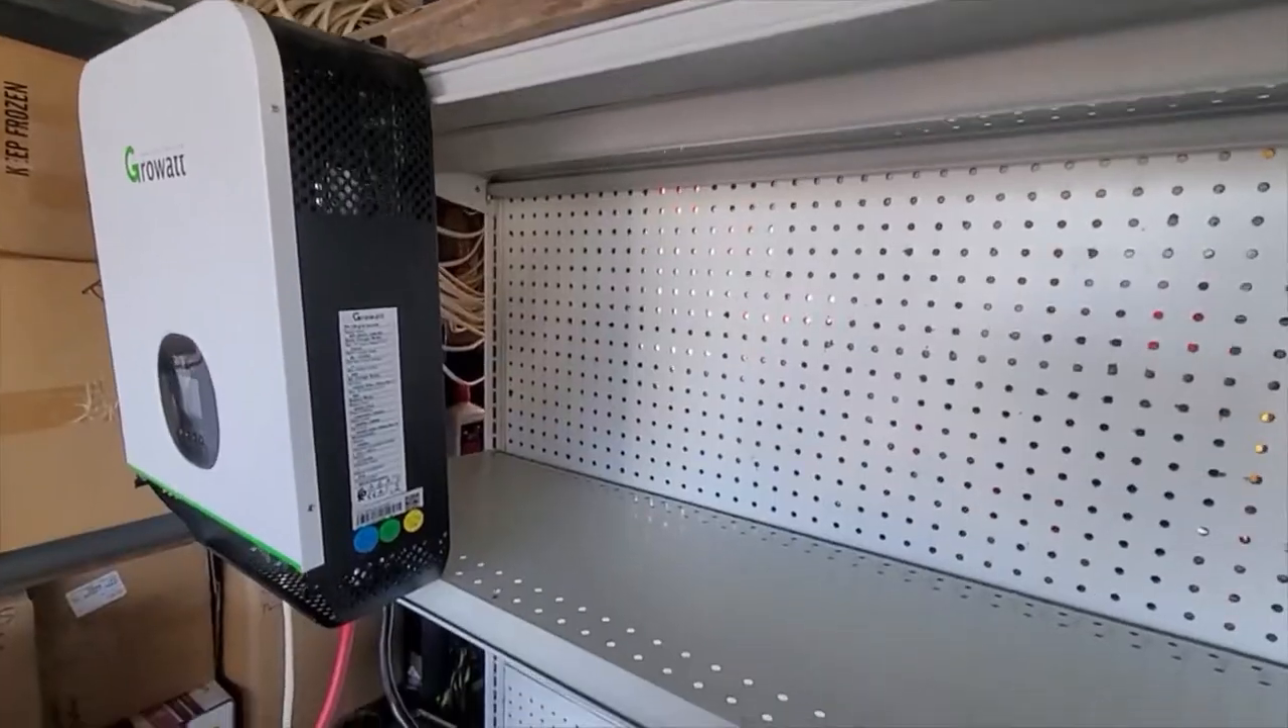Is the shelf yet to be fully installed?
No.